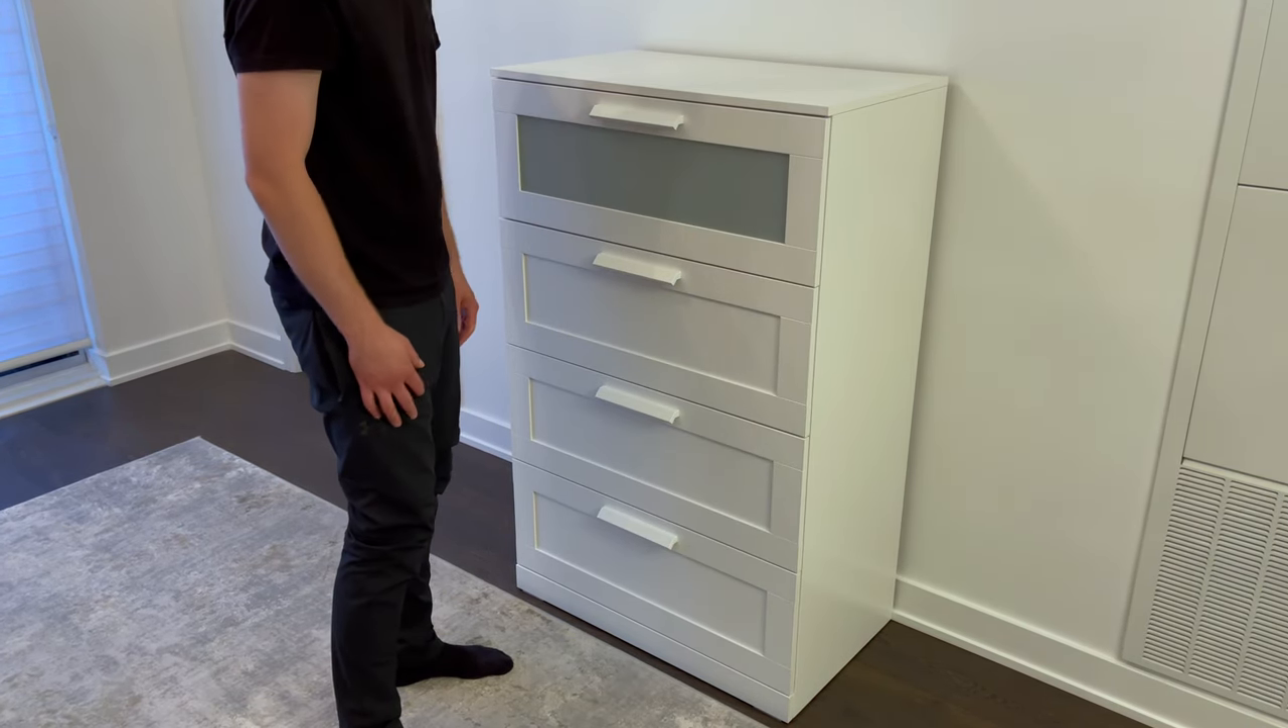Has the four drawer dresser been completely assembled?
Yes.